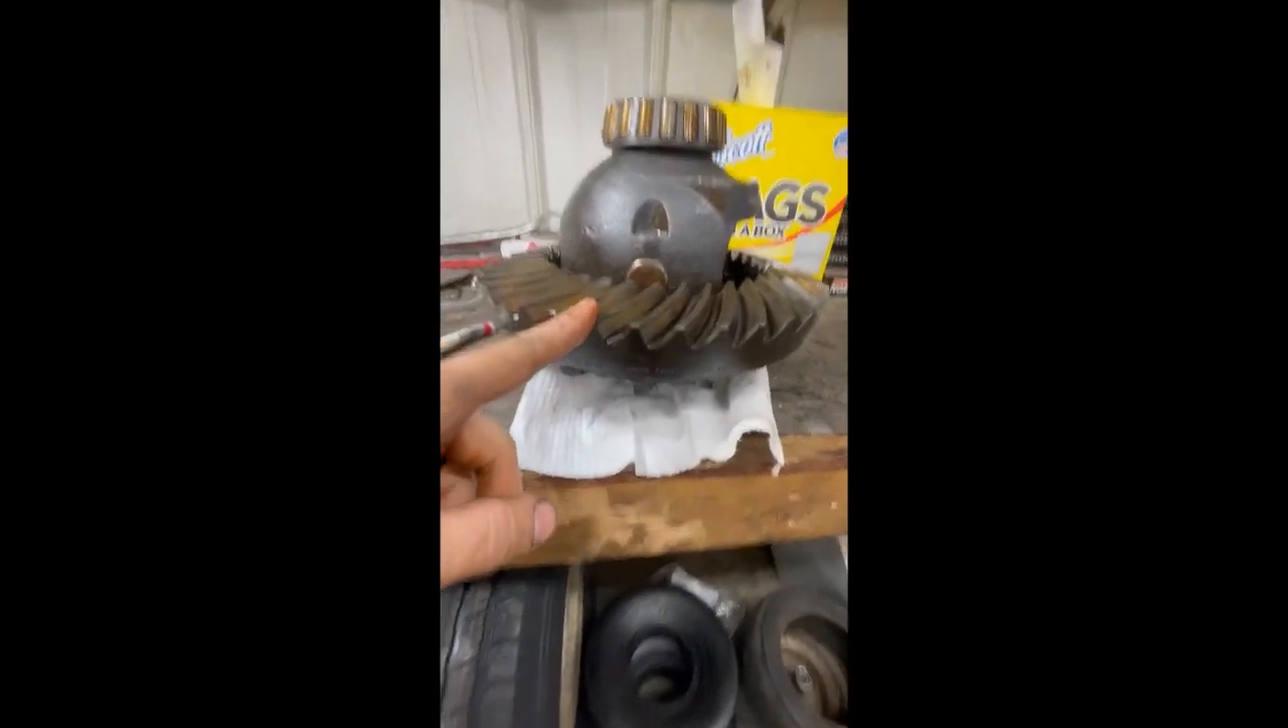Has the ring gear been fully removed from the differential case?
No.